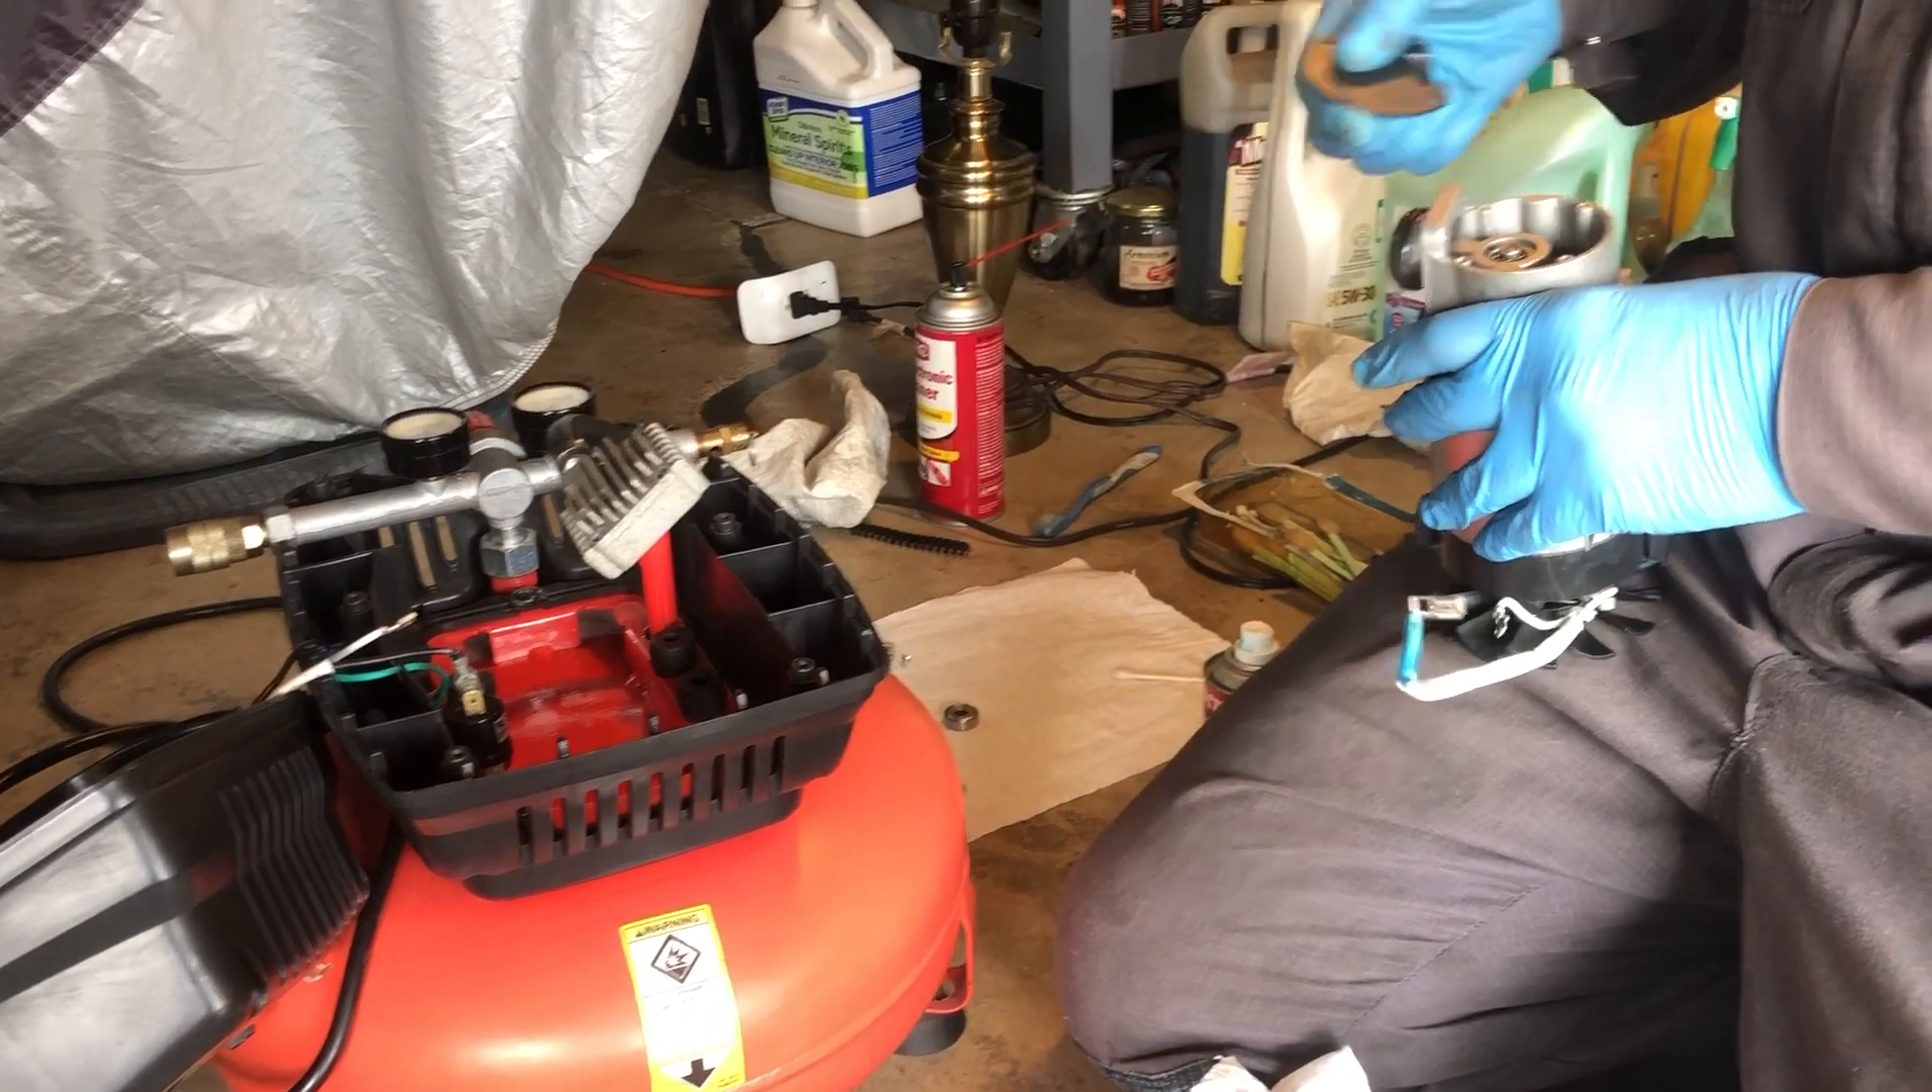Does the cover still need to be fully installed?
Yes.